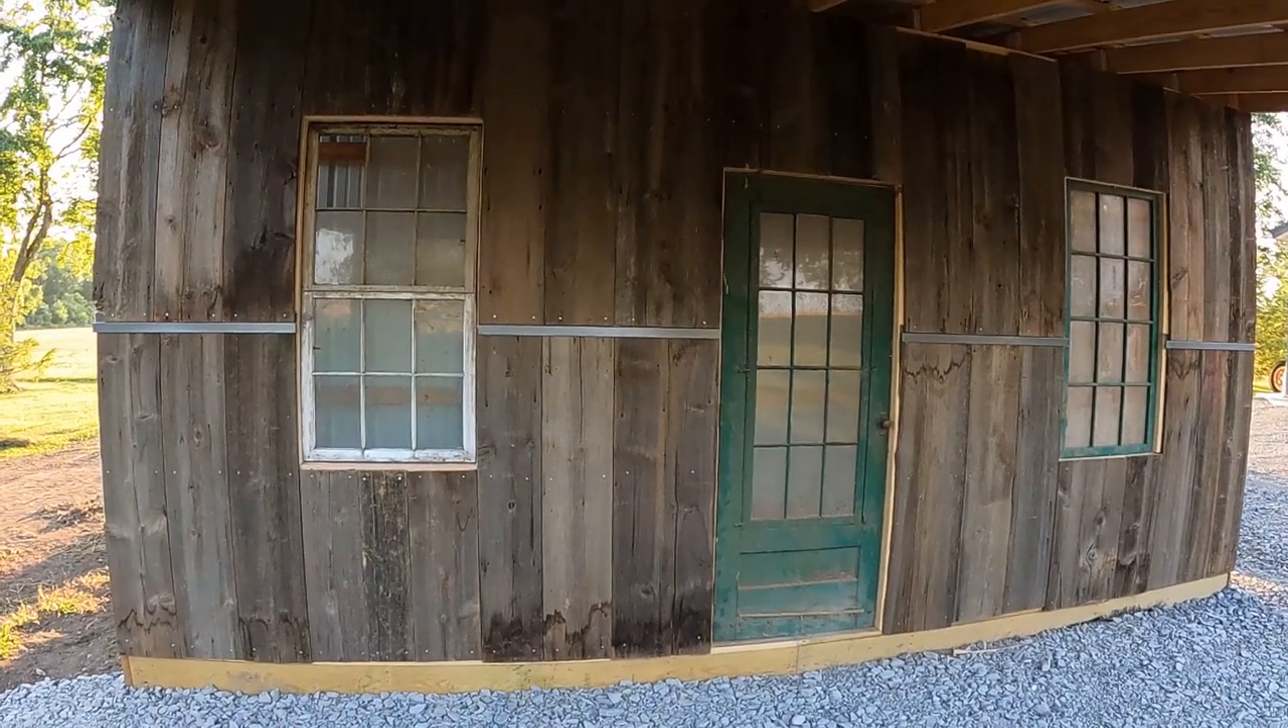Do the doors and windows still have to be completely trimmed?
Yes.